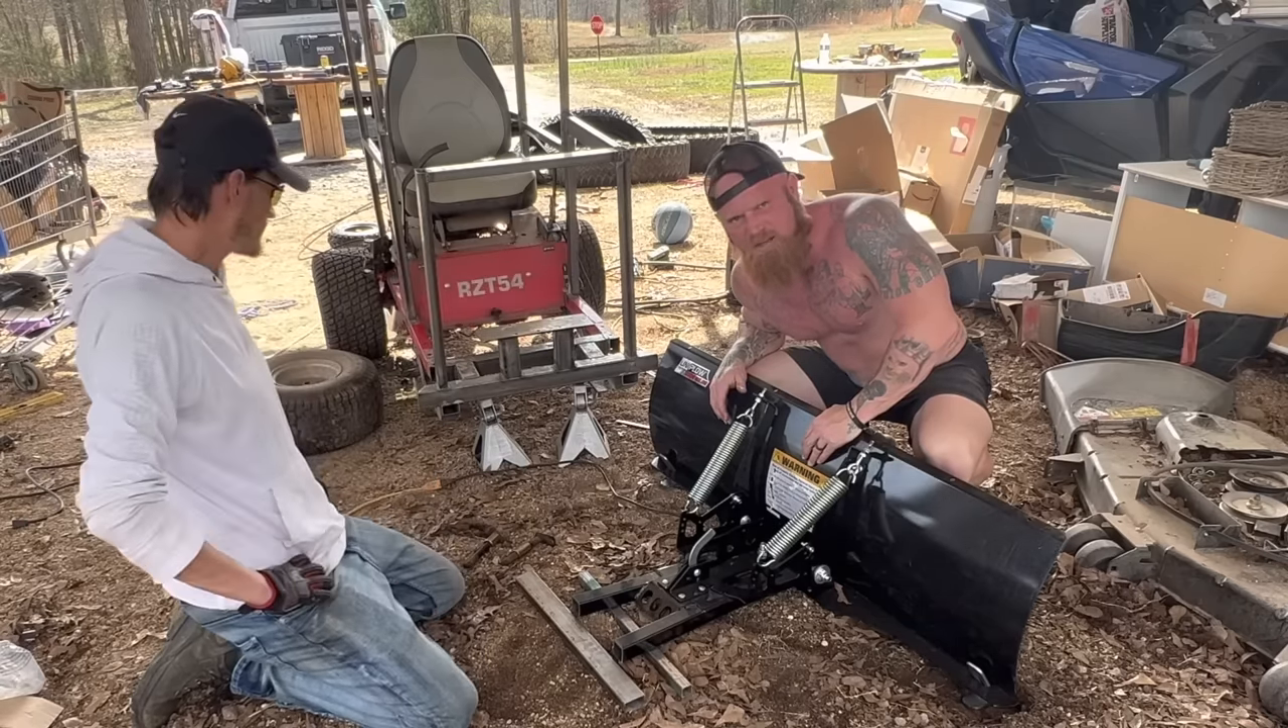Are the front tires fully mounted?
No.